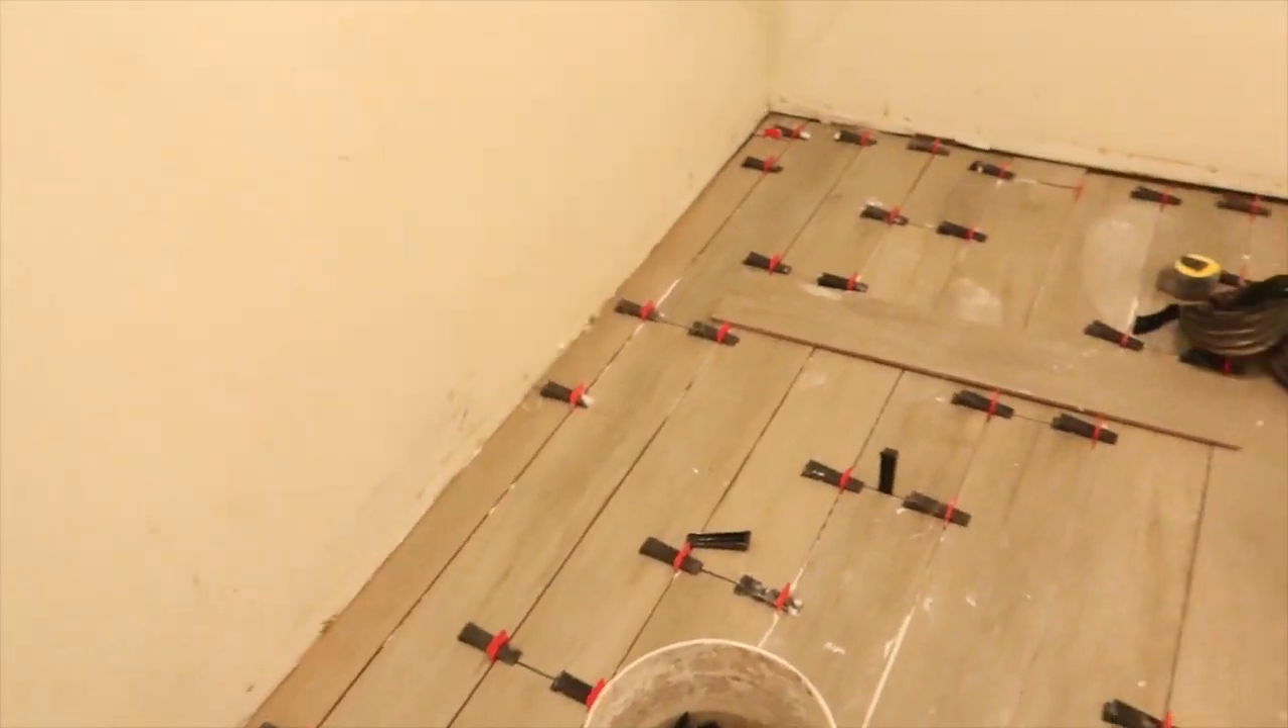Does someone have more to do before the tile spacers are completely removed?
Yes.